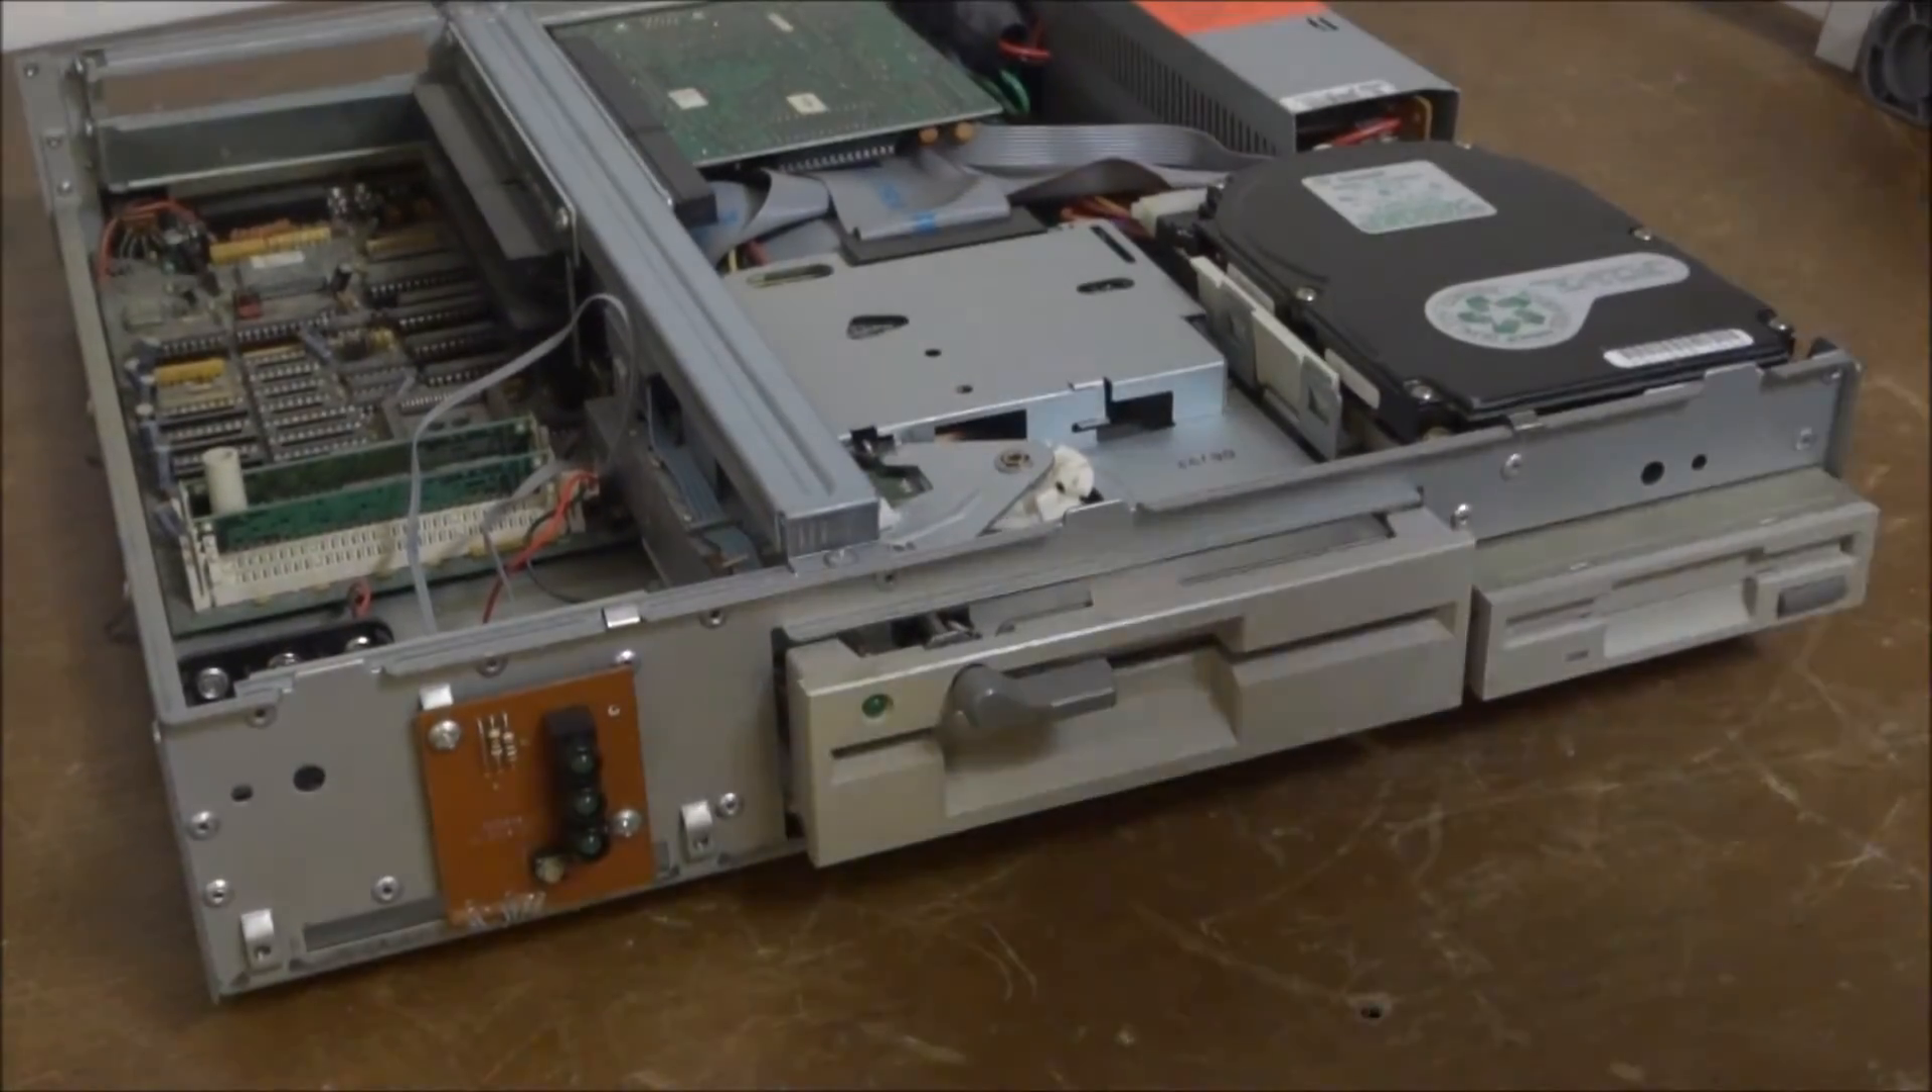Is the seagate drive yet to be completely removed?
Yes.